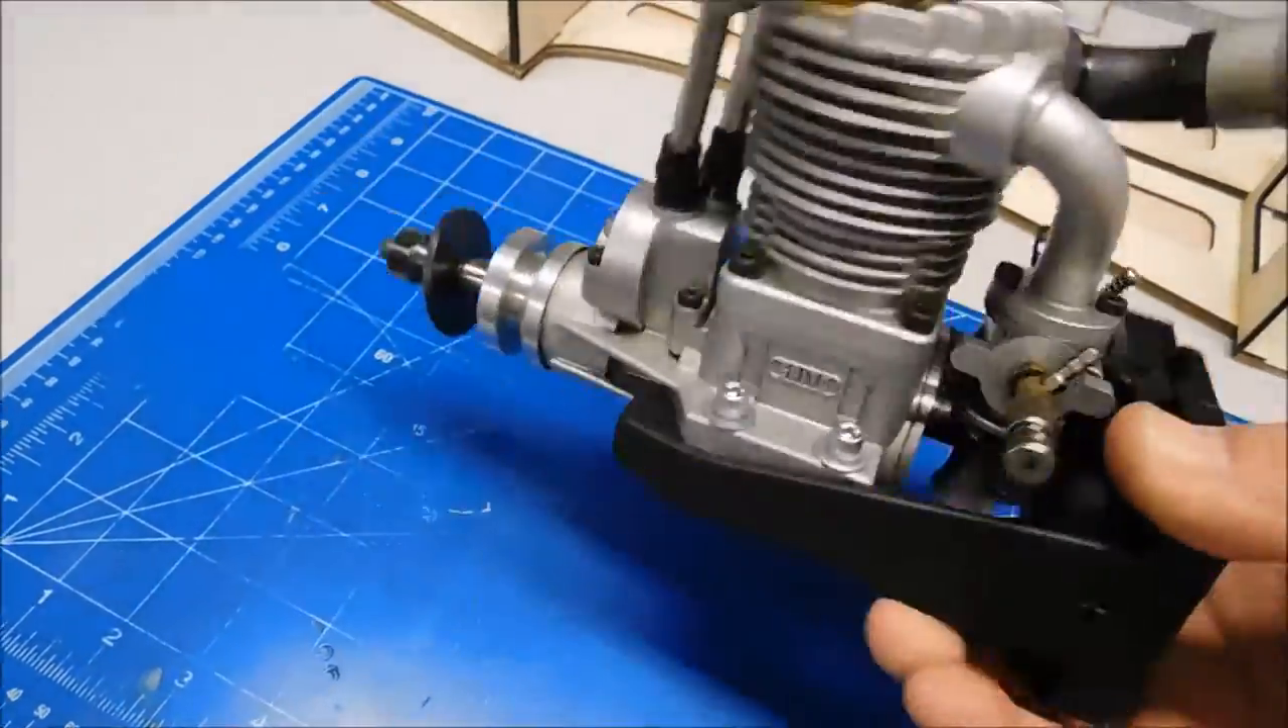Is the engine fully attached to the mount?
Yes.